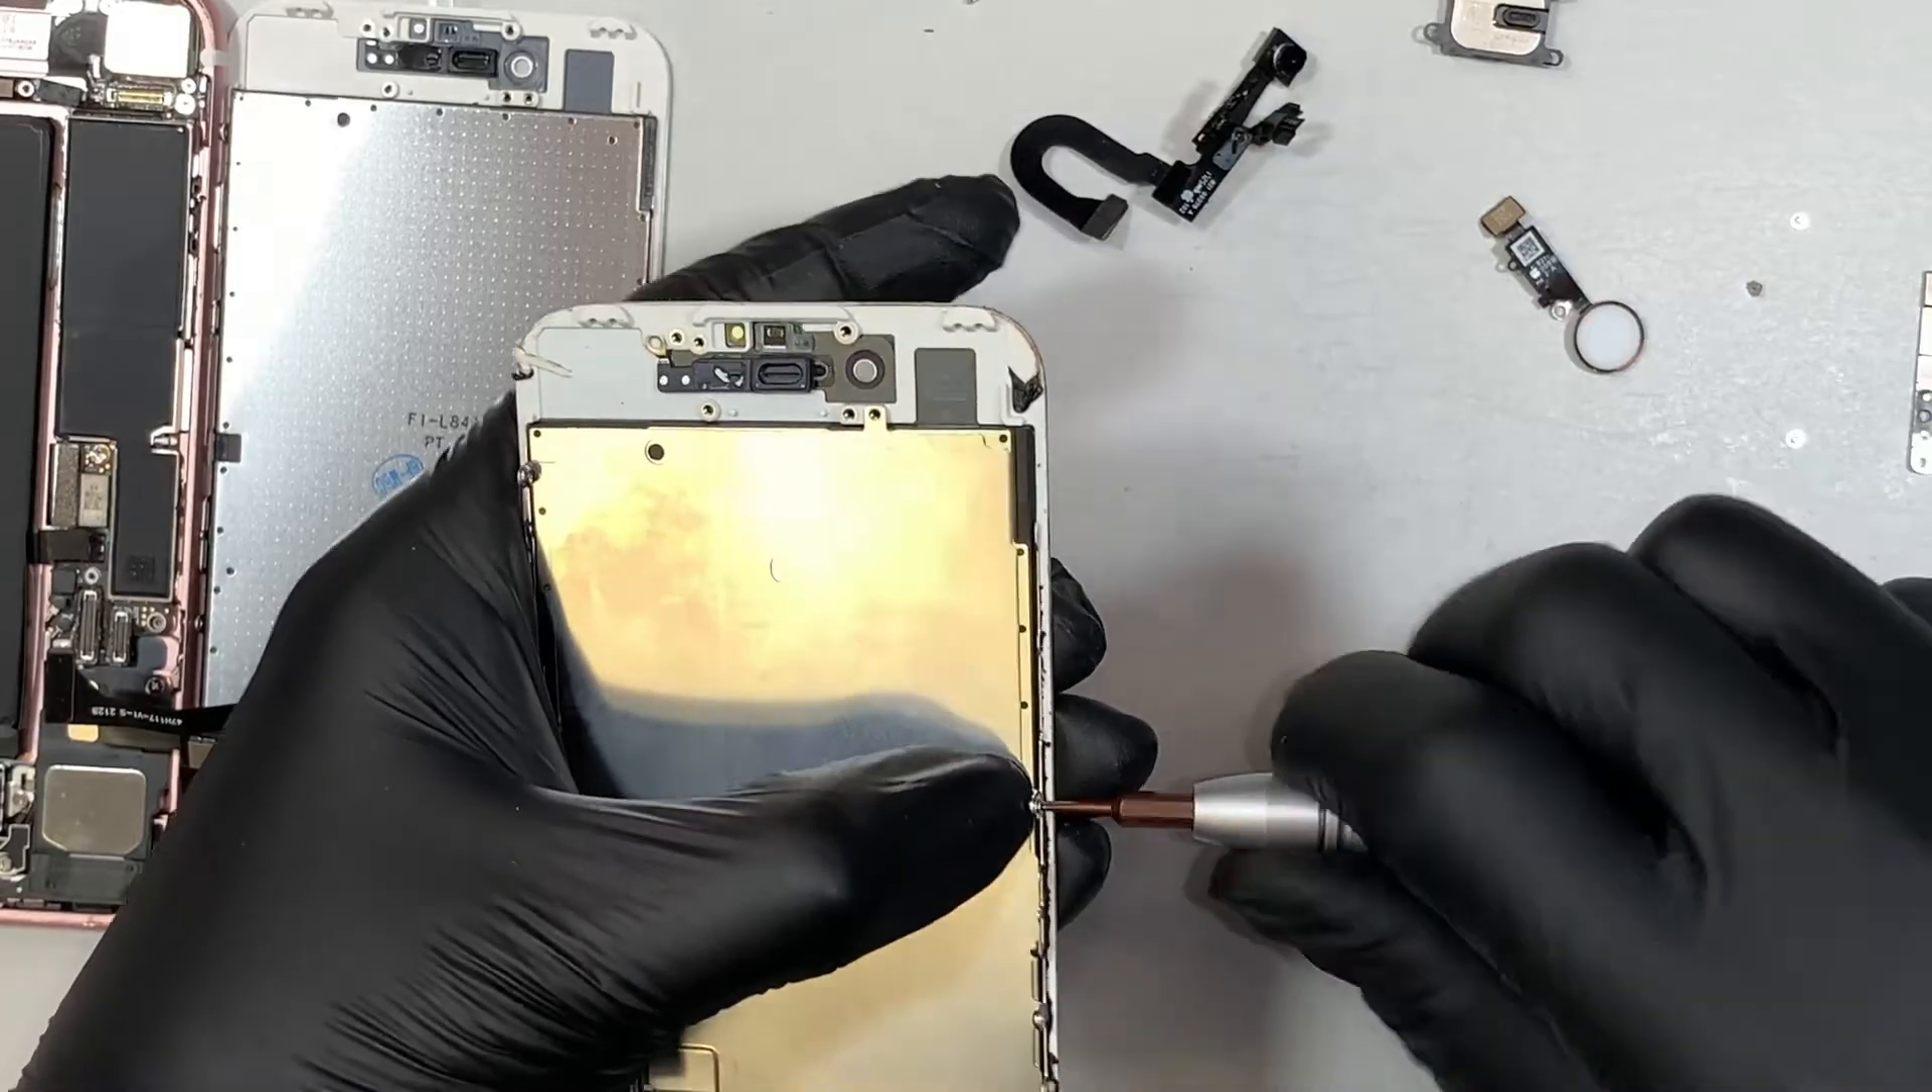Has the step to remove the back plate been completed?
No.